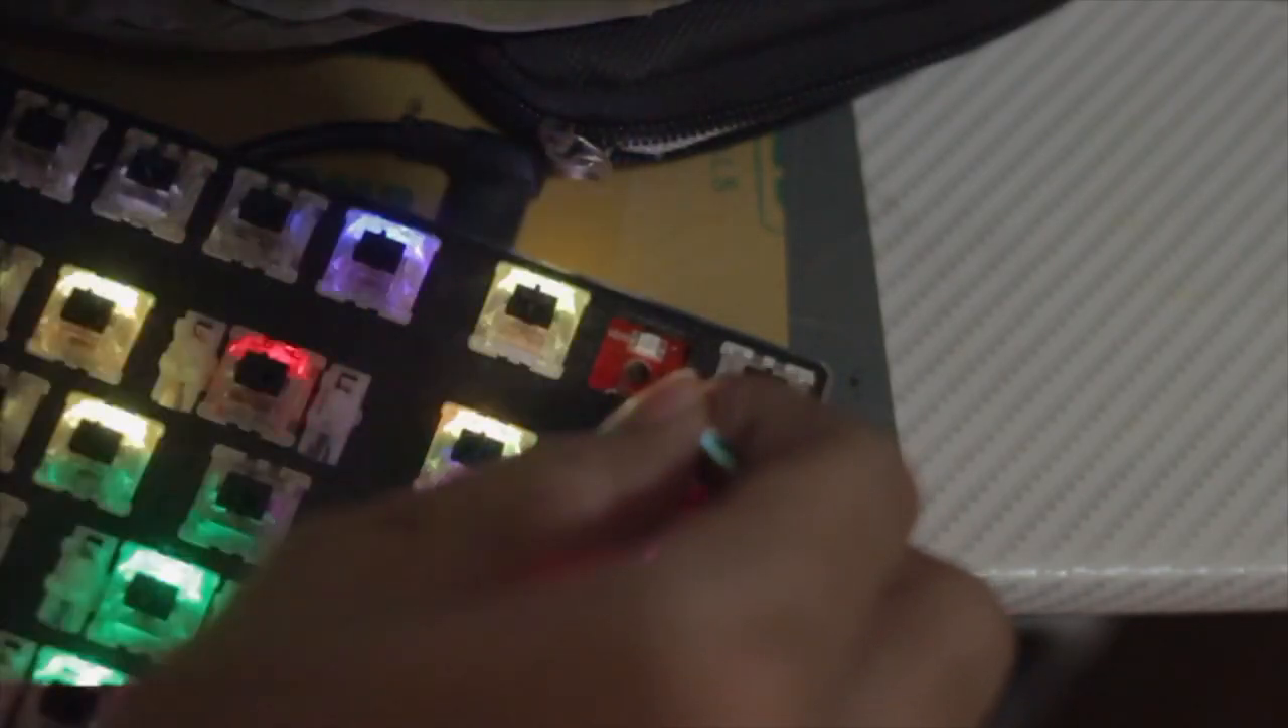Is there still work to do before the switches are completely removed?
Yes.